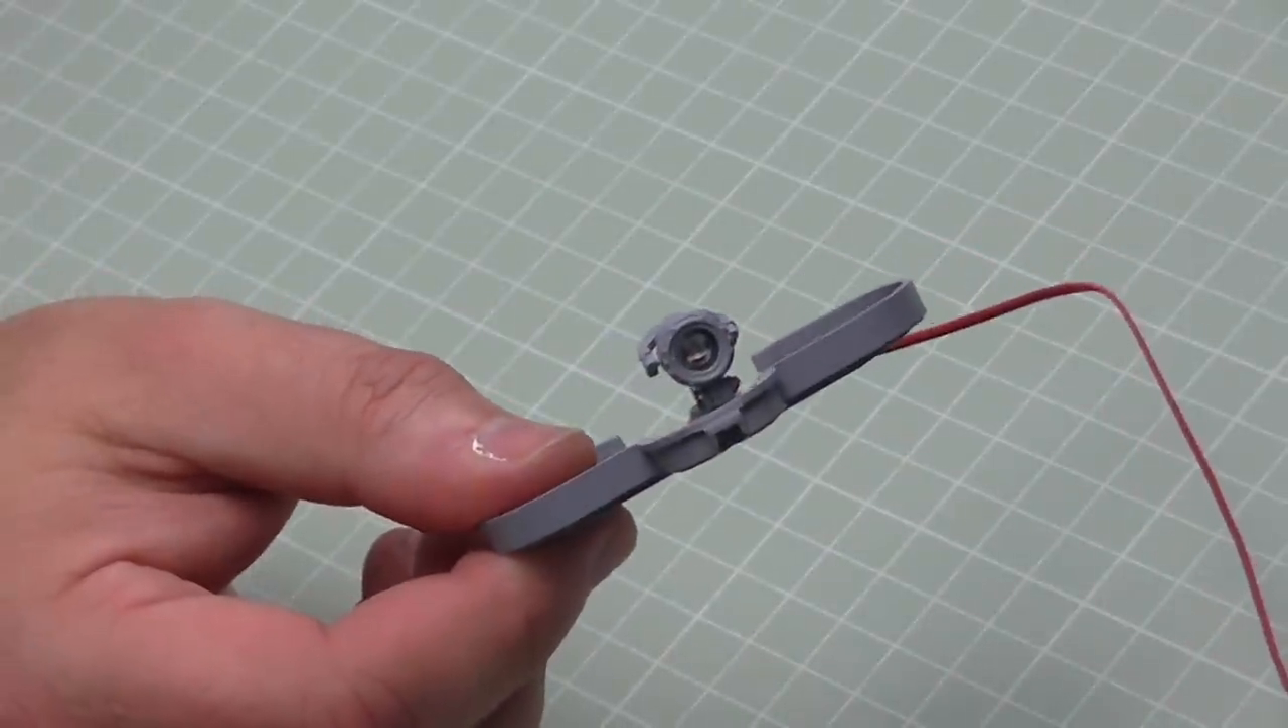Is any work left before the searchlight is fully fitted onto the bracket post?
No.